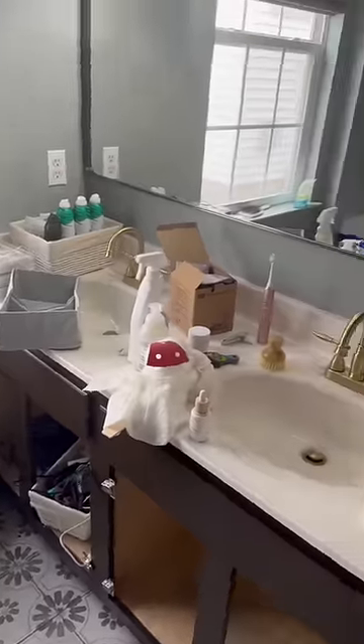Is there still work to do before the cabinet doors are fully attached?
Yes.